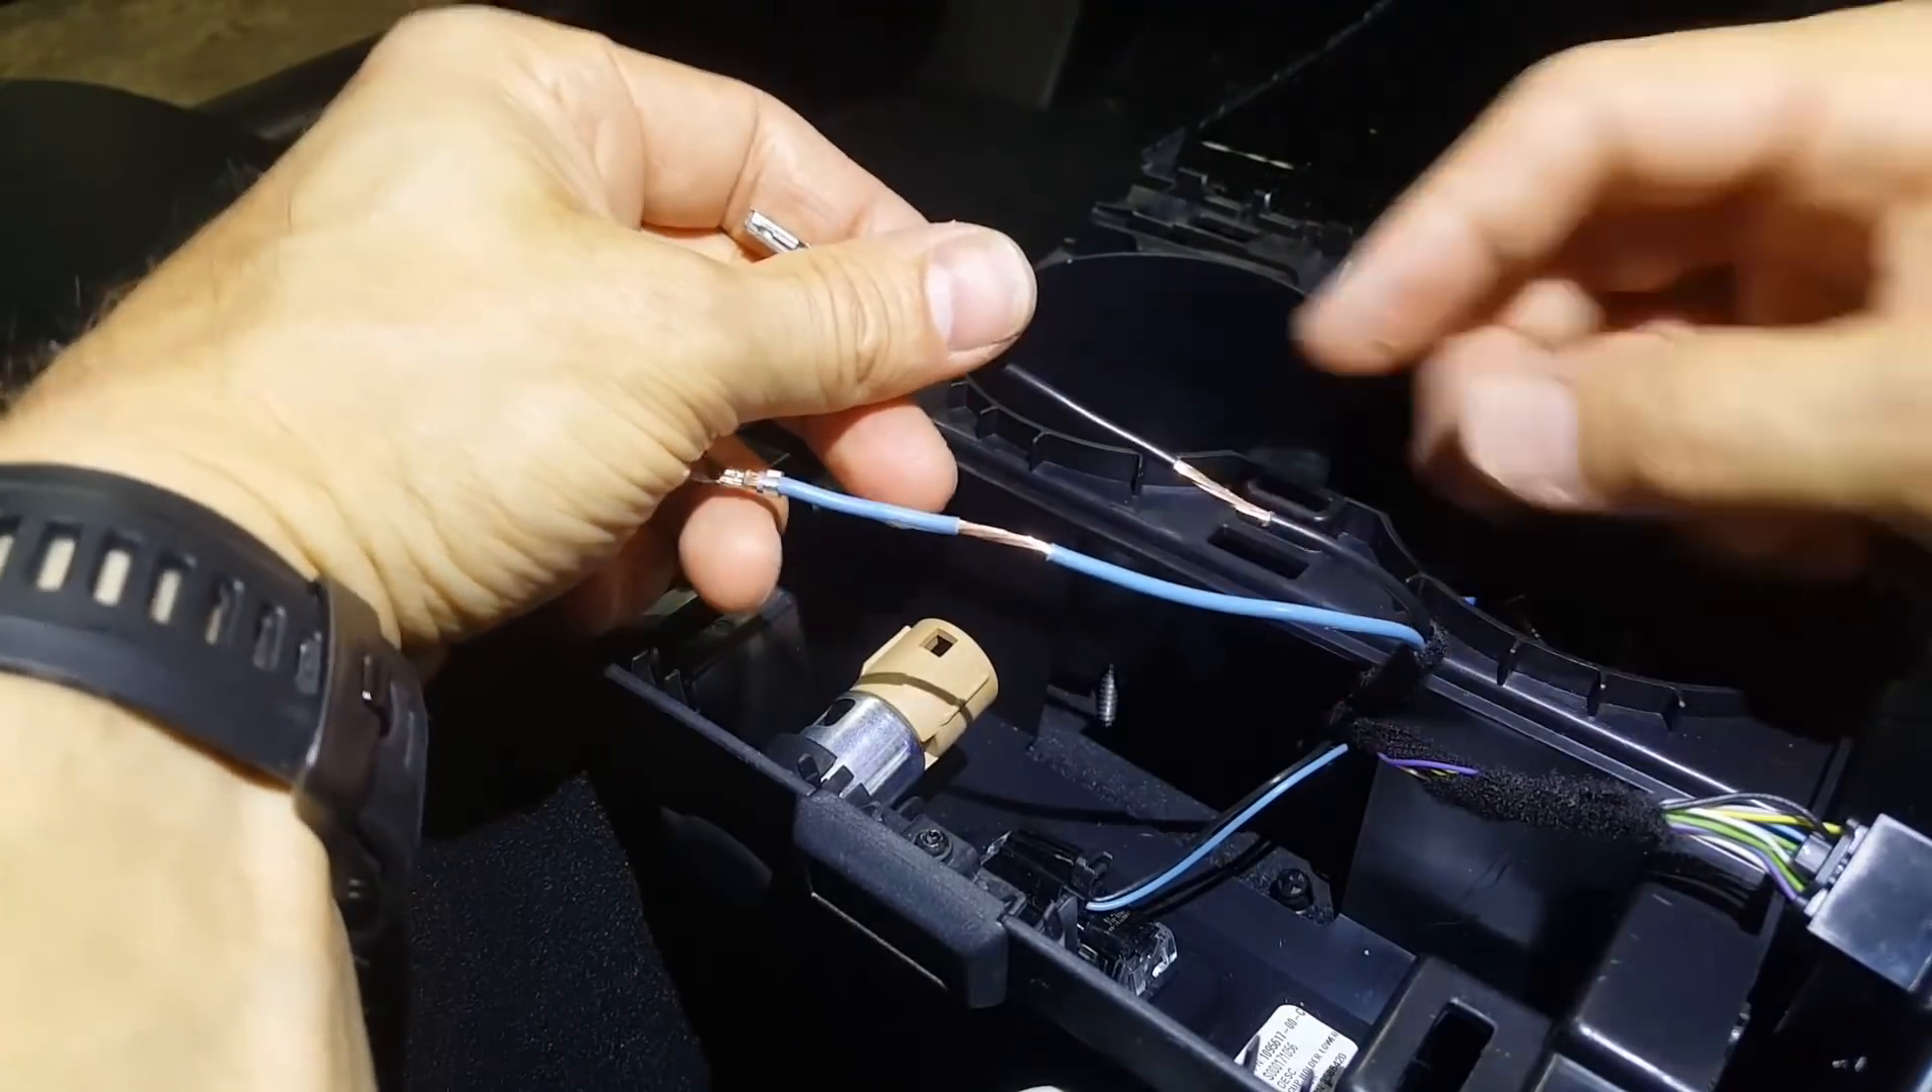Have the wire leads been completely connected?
No.